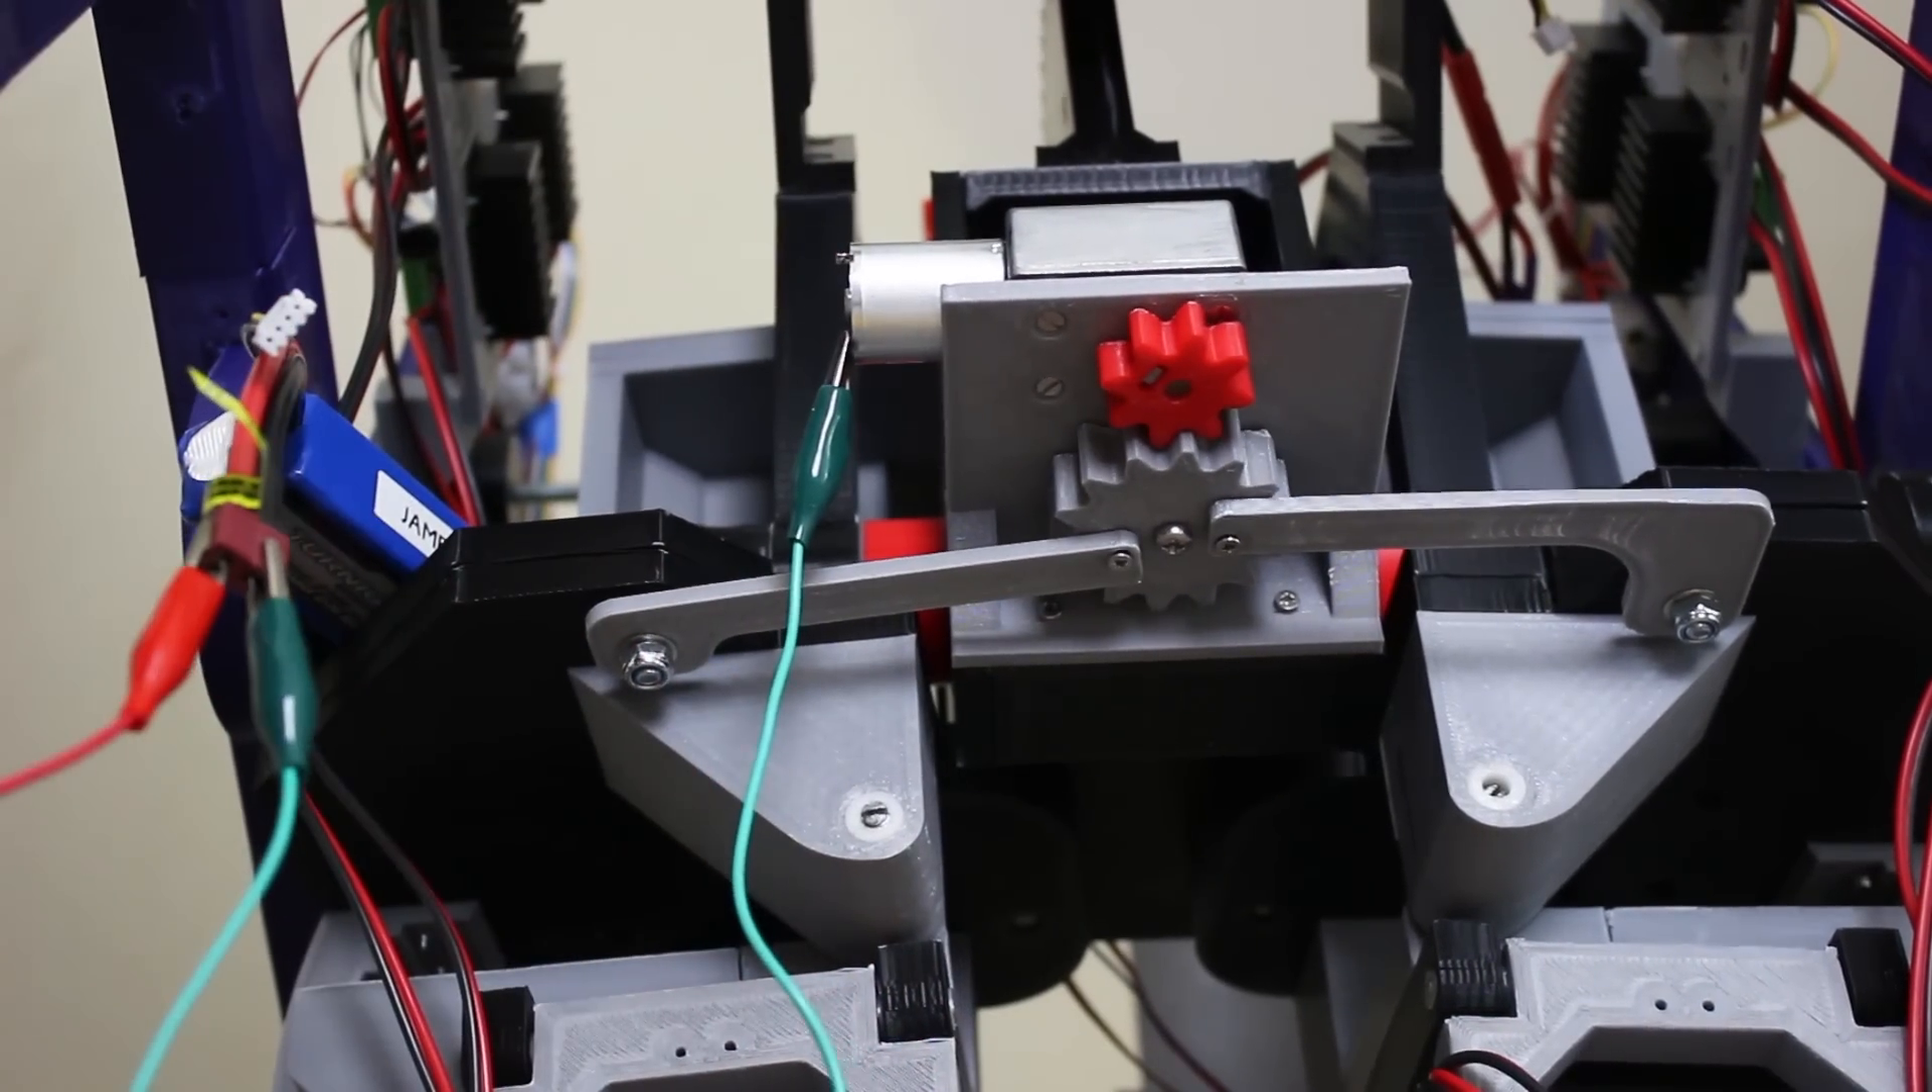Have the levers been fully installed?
Yes.